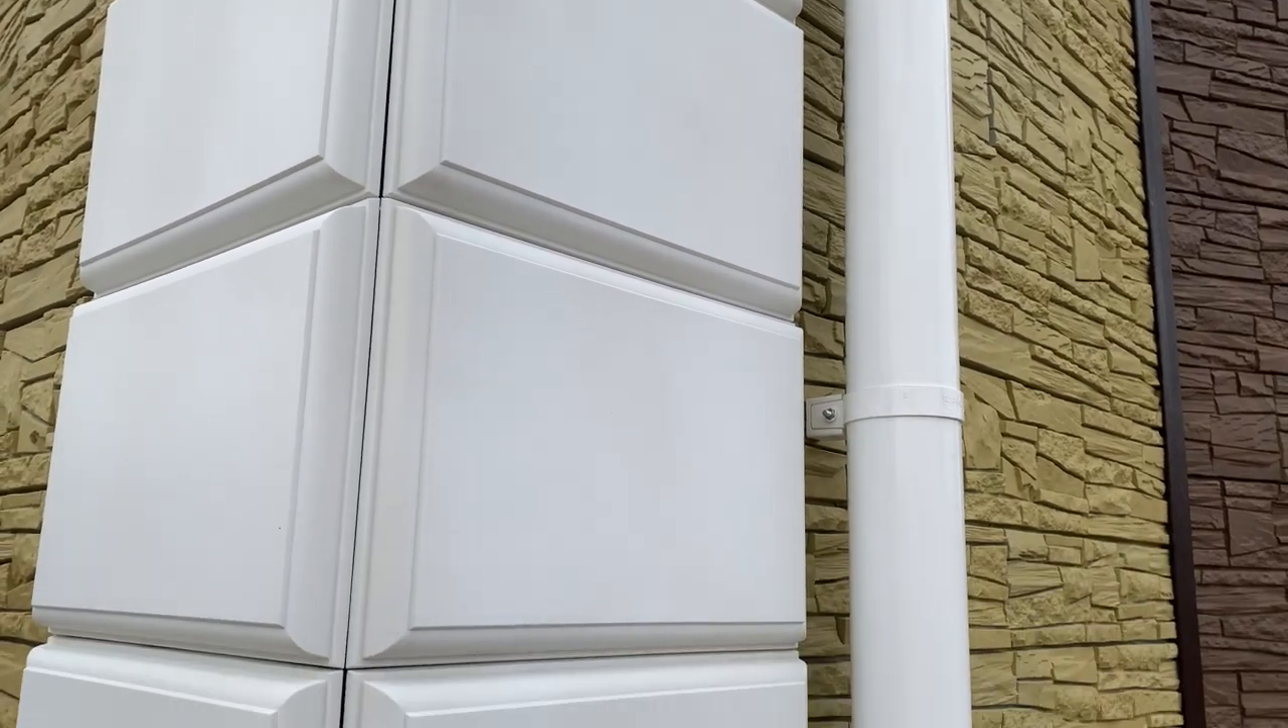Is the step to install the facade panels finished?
Yes.